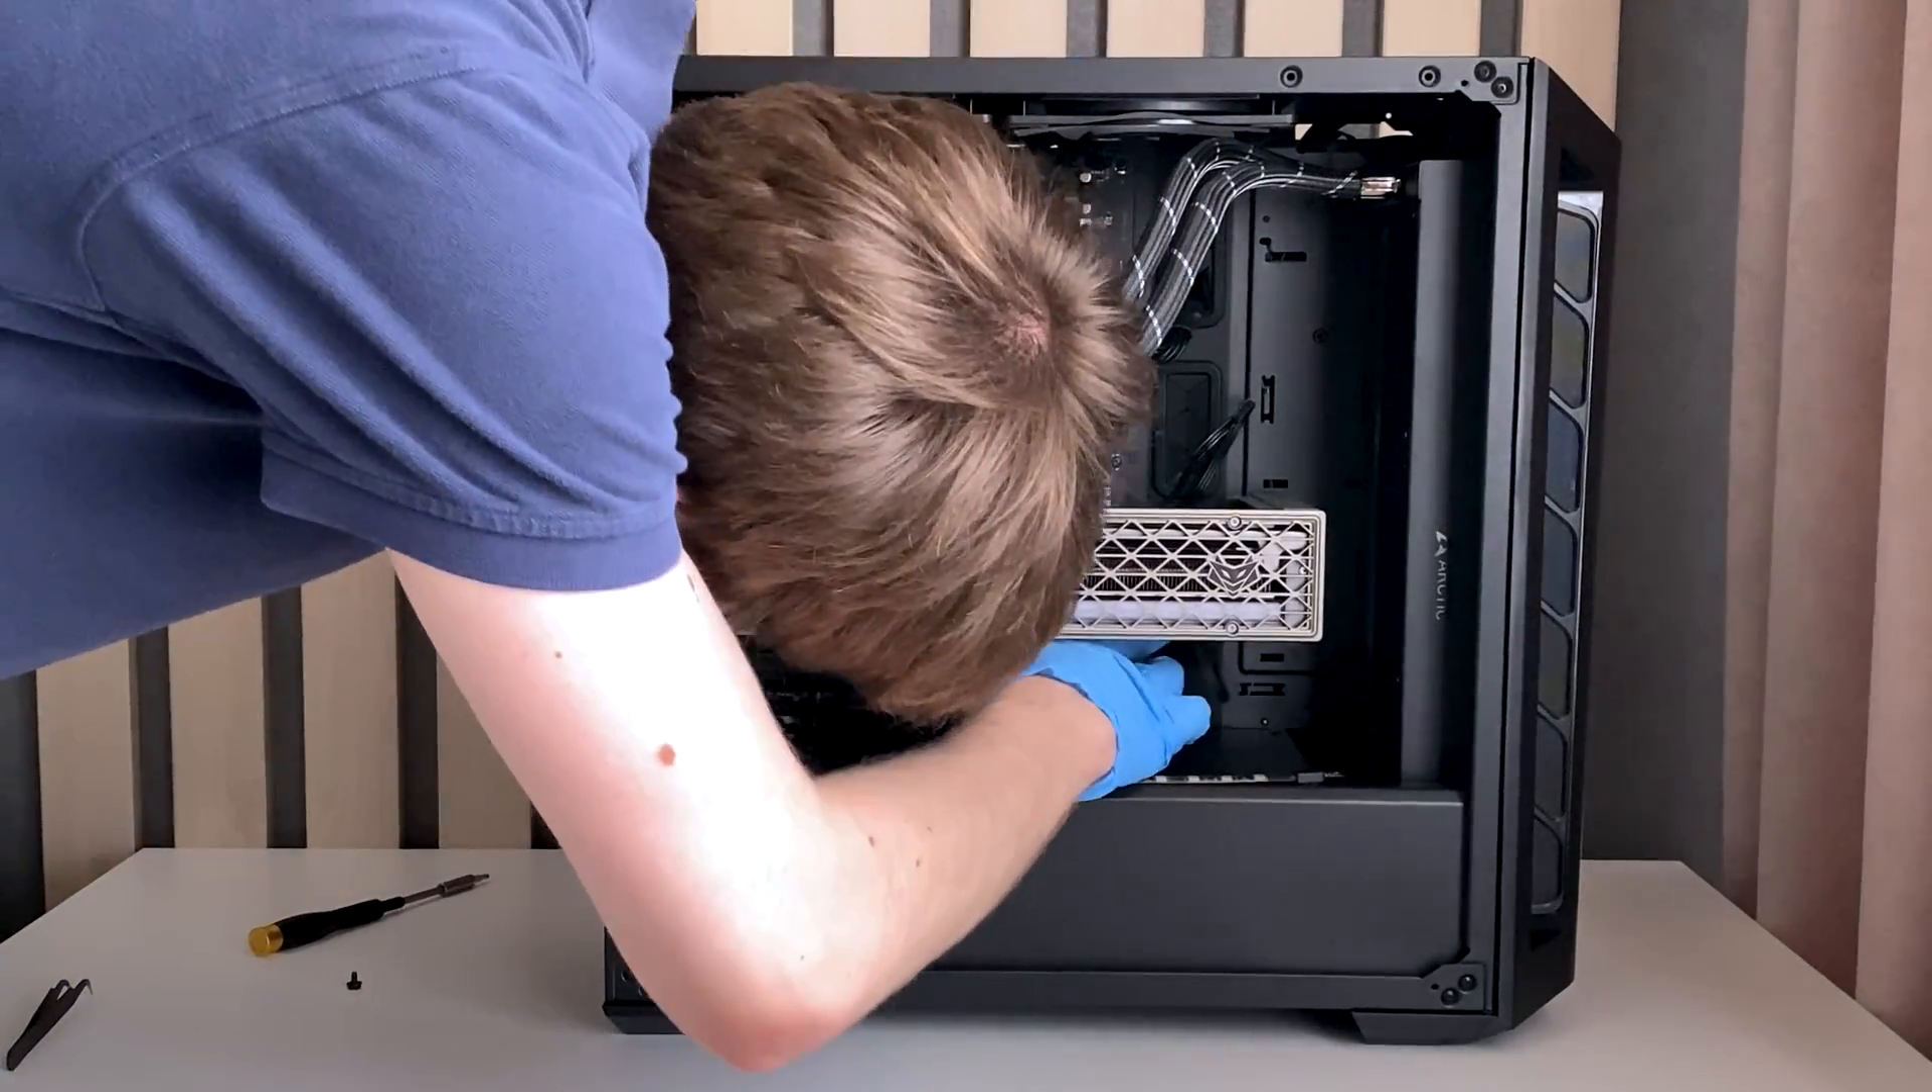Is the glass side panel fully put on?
No.